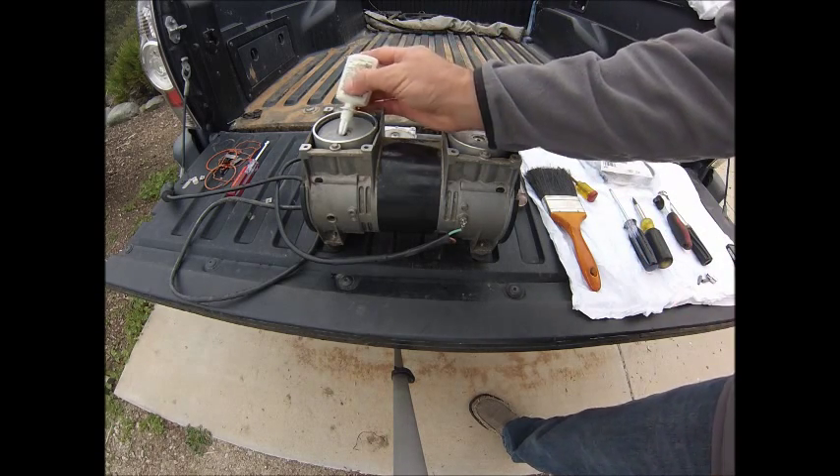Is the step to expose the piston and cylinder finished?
Yes.